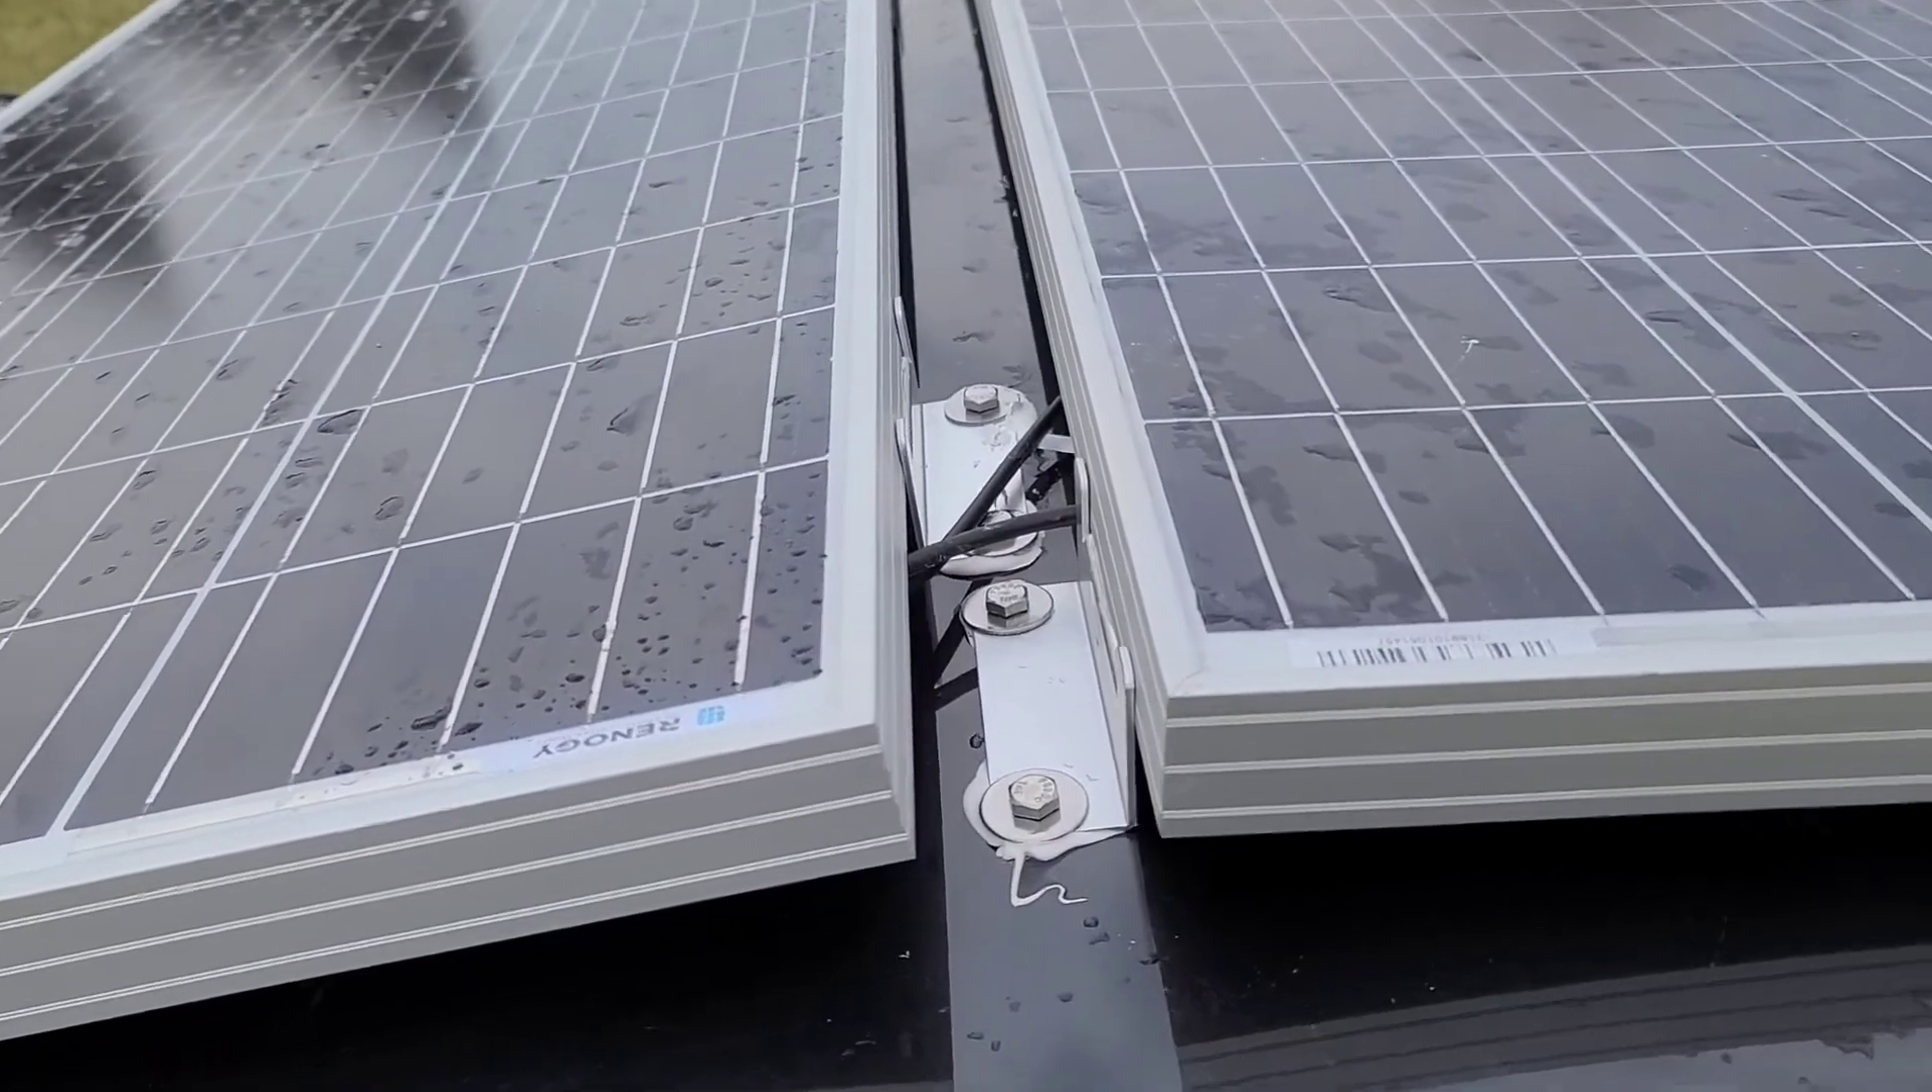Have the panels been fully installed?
Yes.